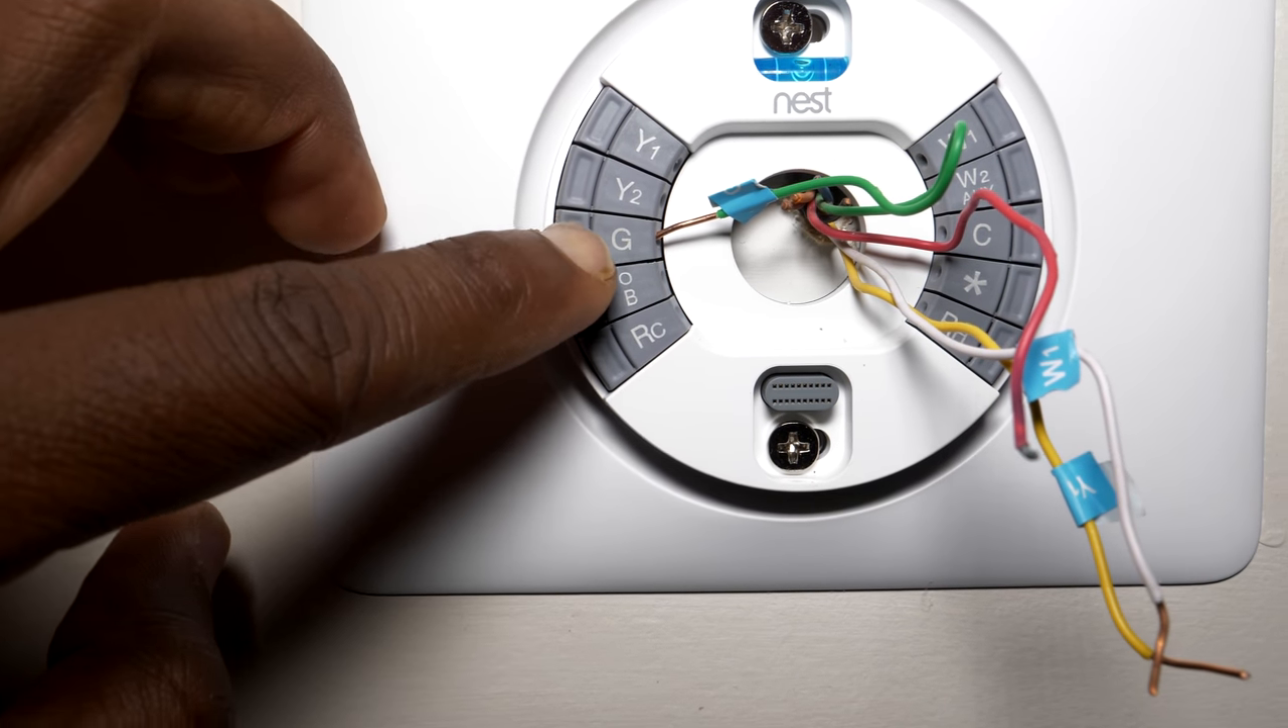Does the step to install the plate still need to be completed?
No.